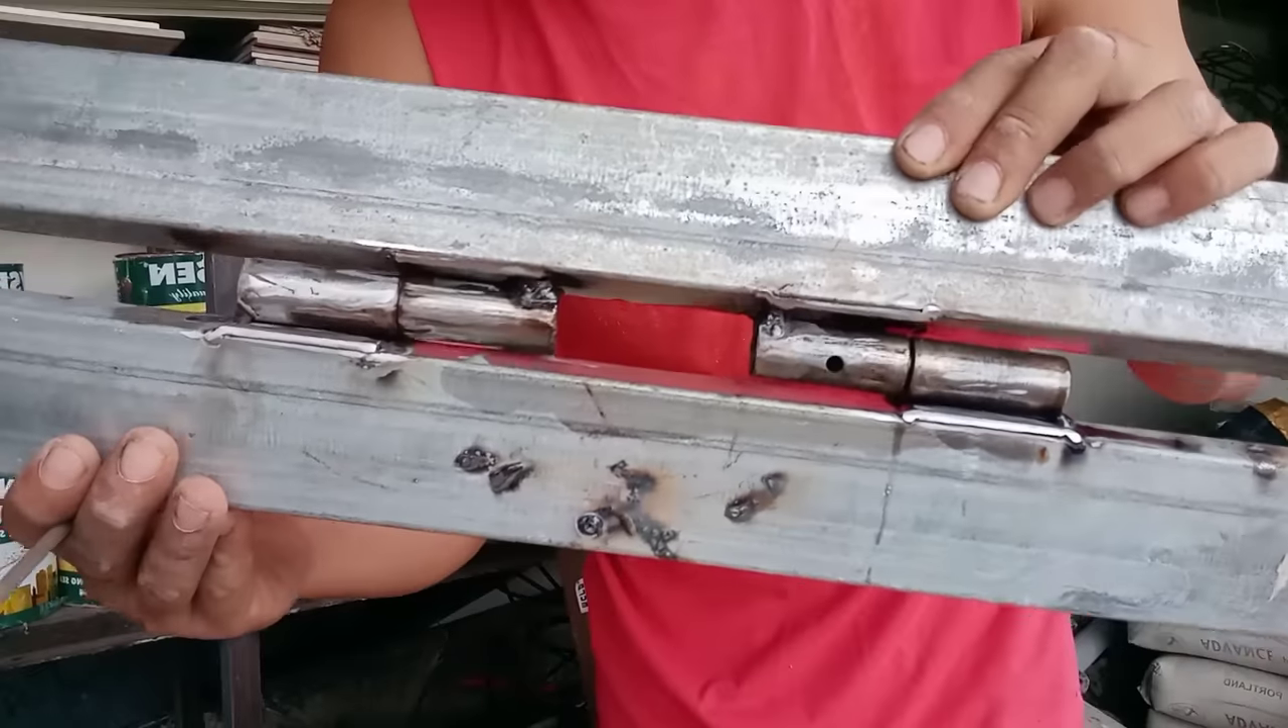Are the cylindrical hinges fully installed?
Yes.